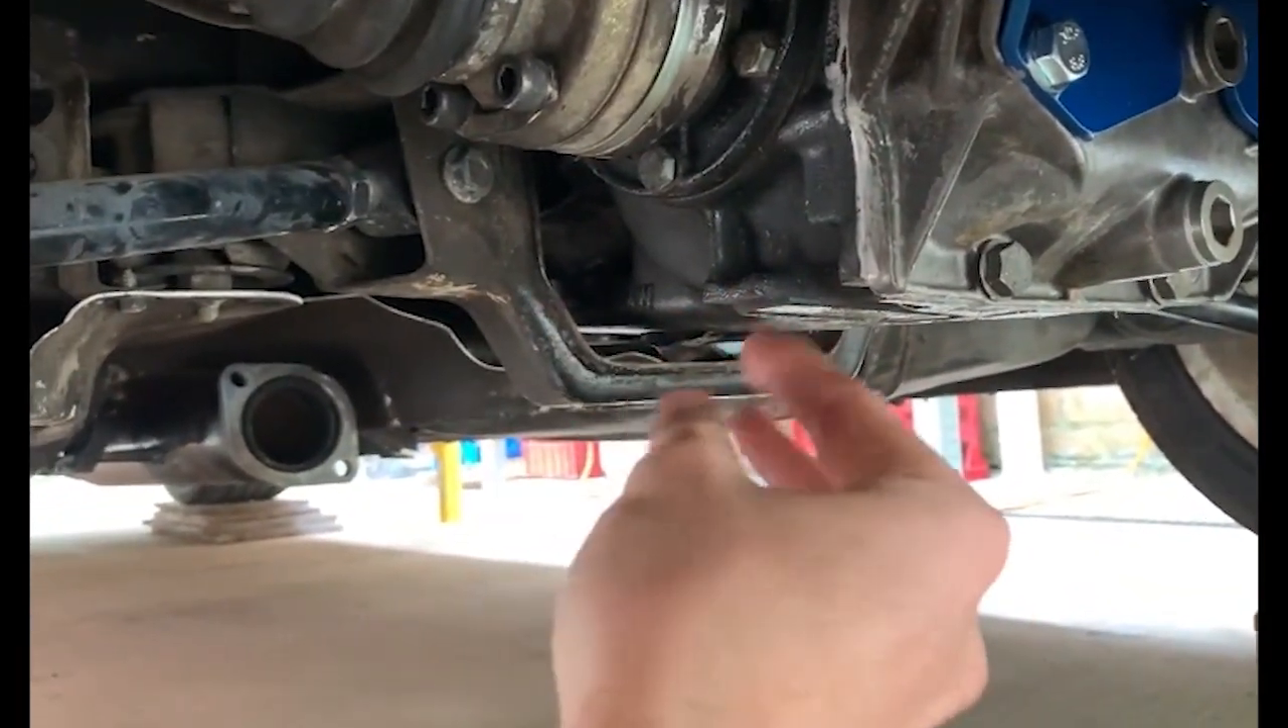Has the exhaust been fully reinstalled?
No.